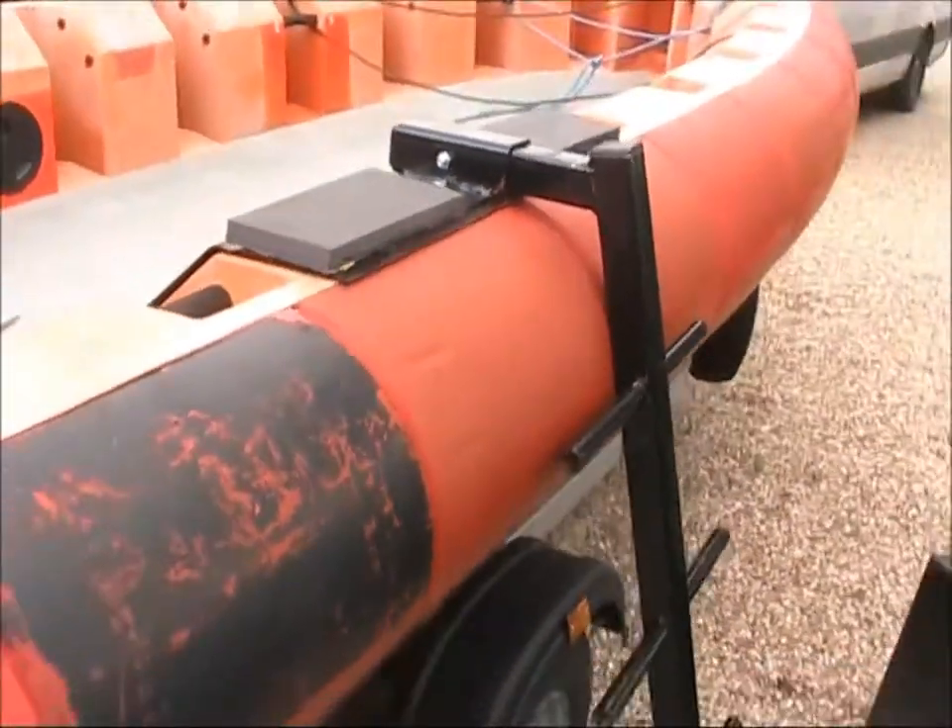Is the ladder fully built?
Yes.